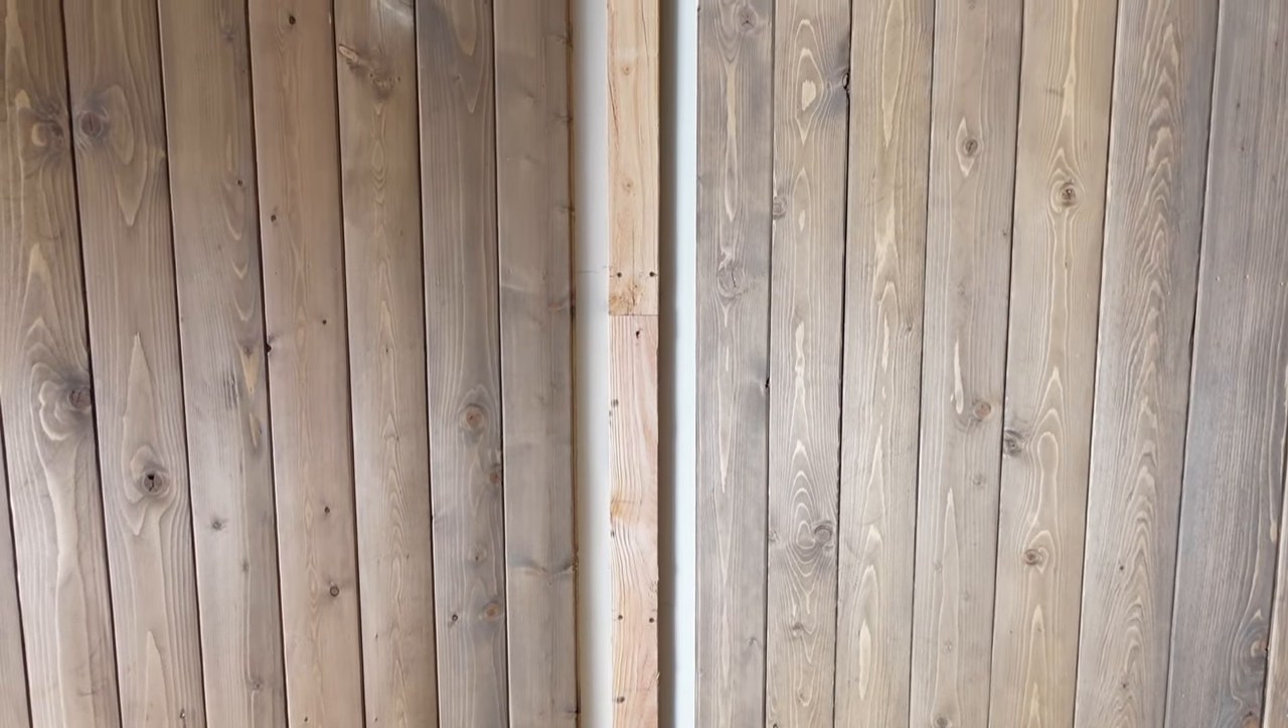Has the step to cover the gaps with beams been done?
No.